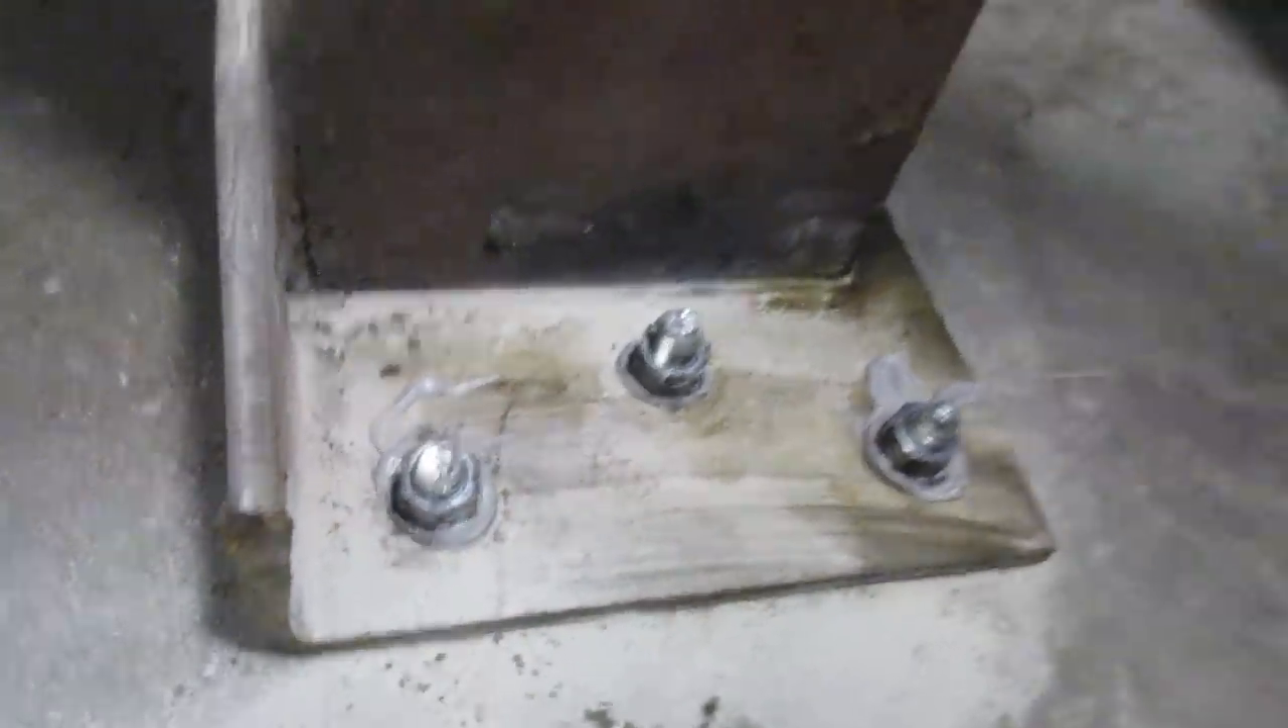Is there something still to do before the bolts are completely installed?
No.